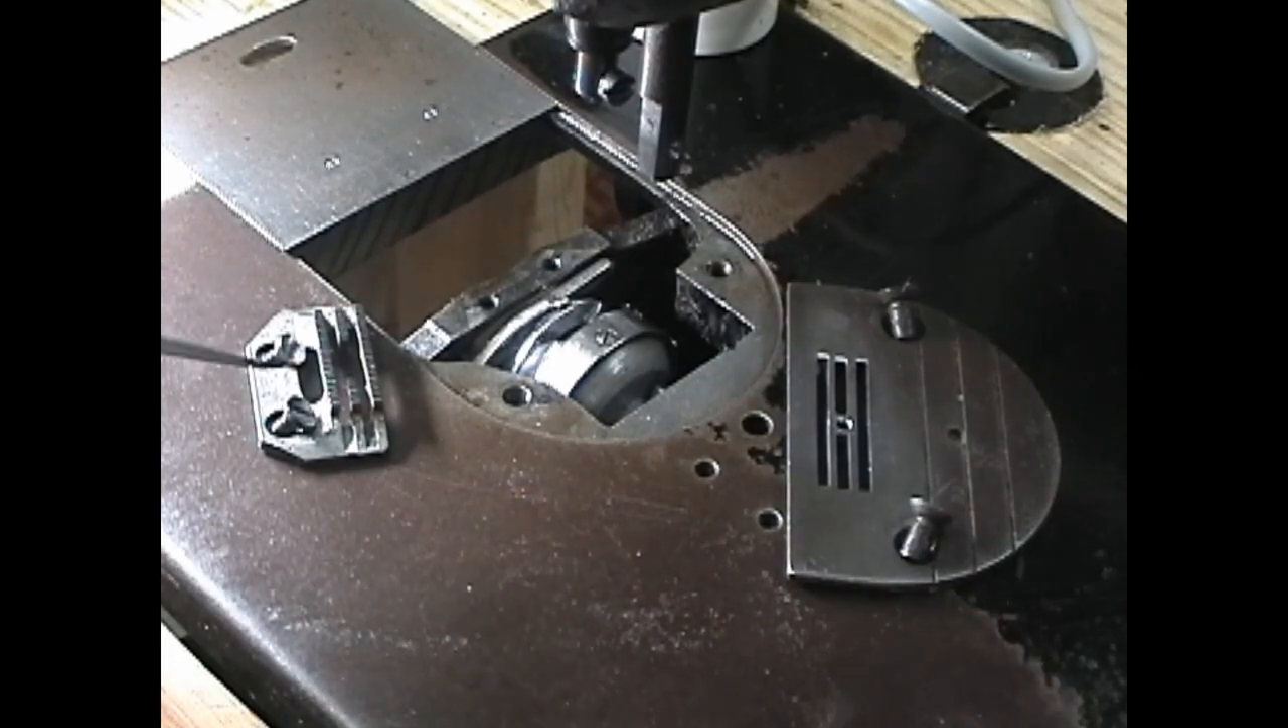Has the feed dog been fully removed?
Yes.